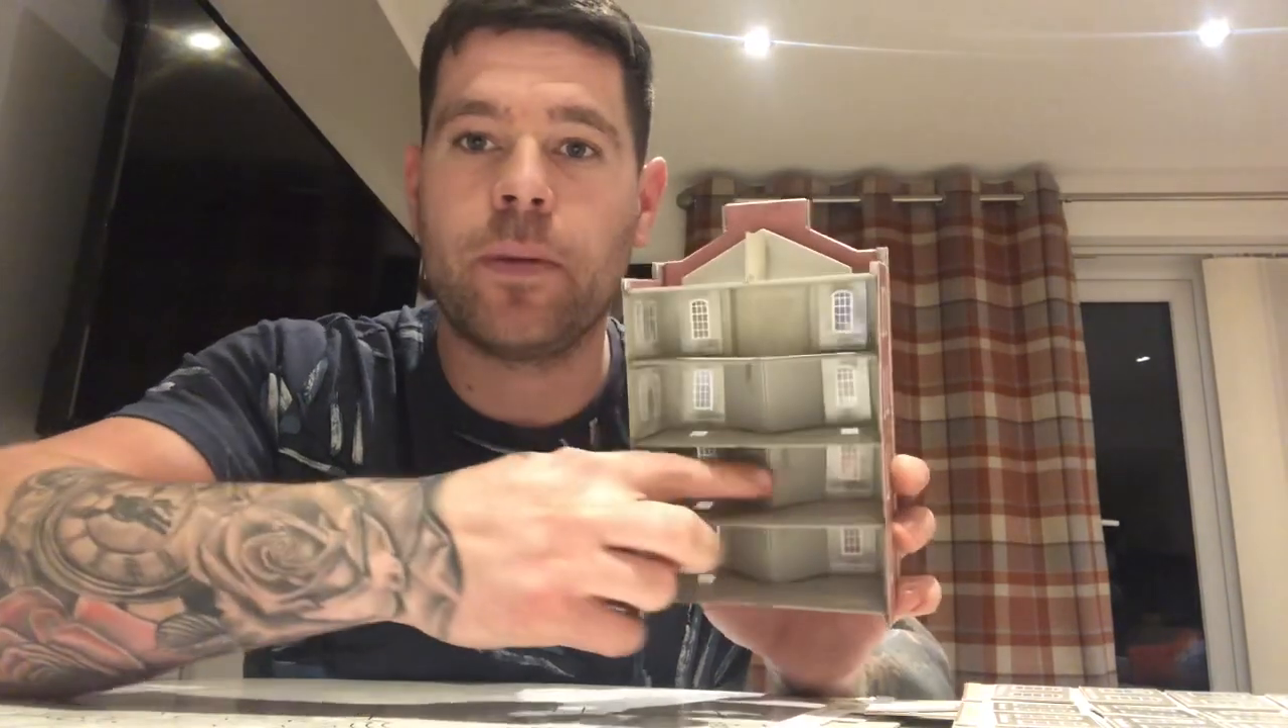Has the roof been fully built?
No.